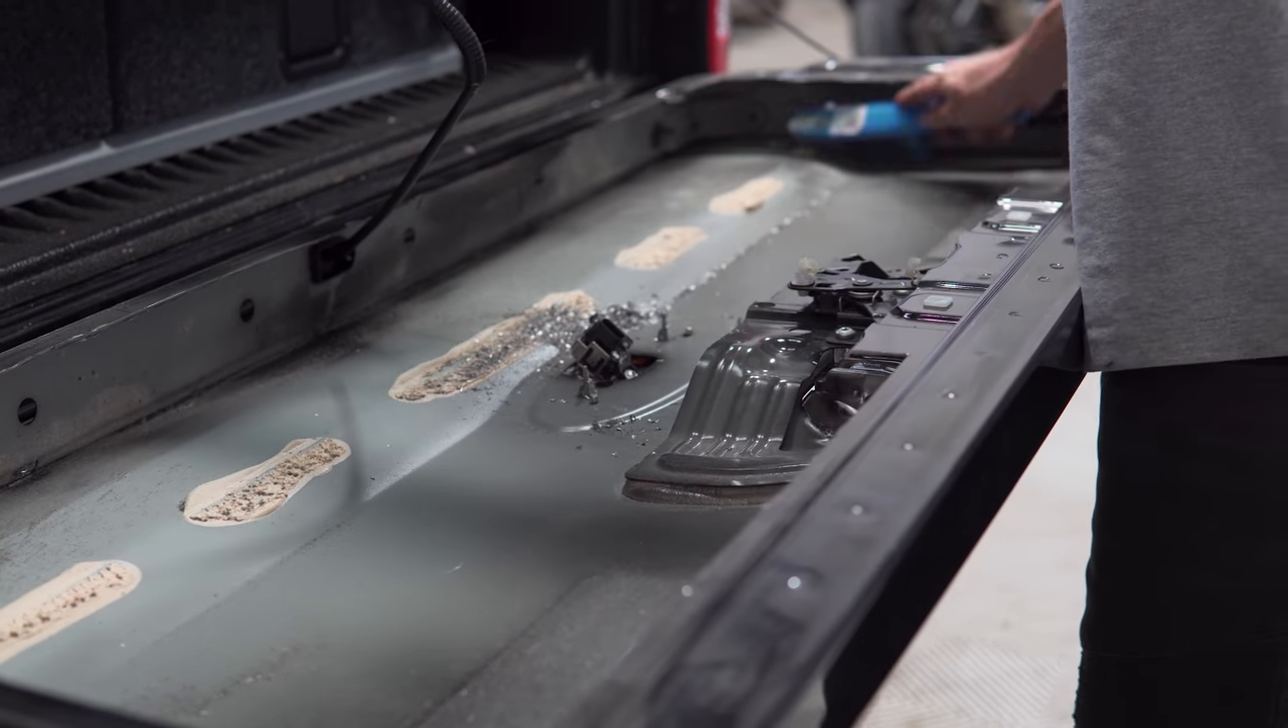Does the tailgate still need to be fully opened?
No.